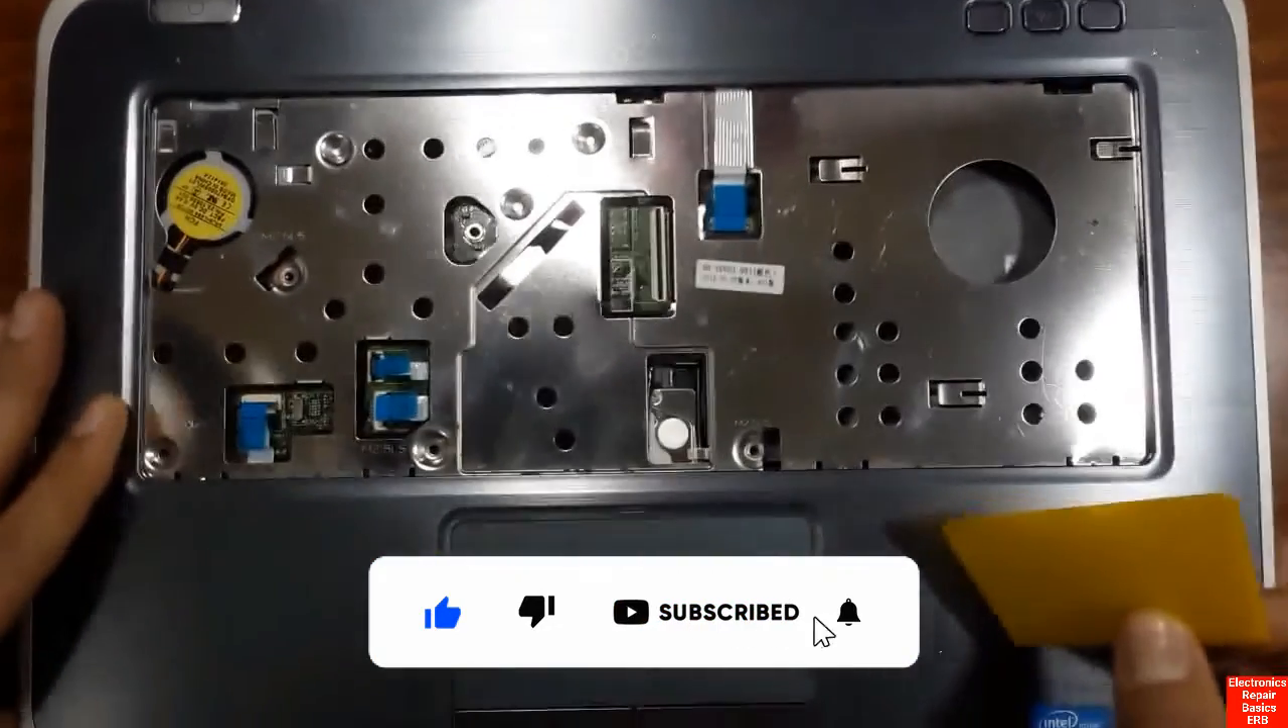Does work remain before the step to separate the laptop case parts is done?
Yes.